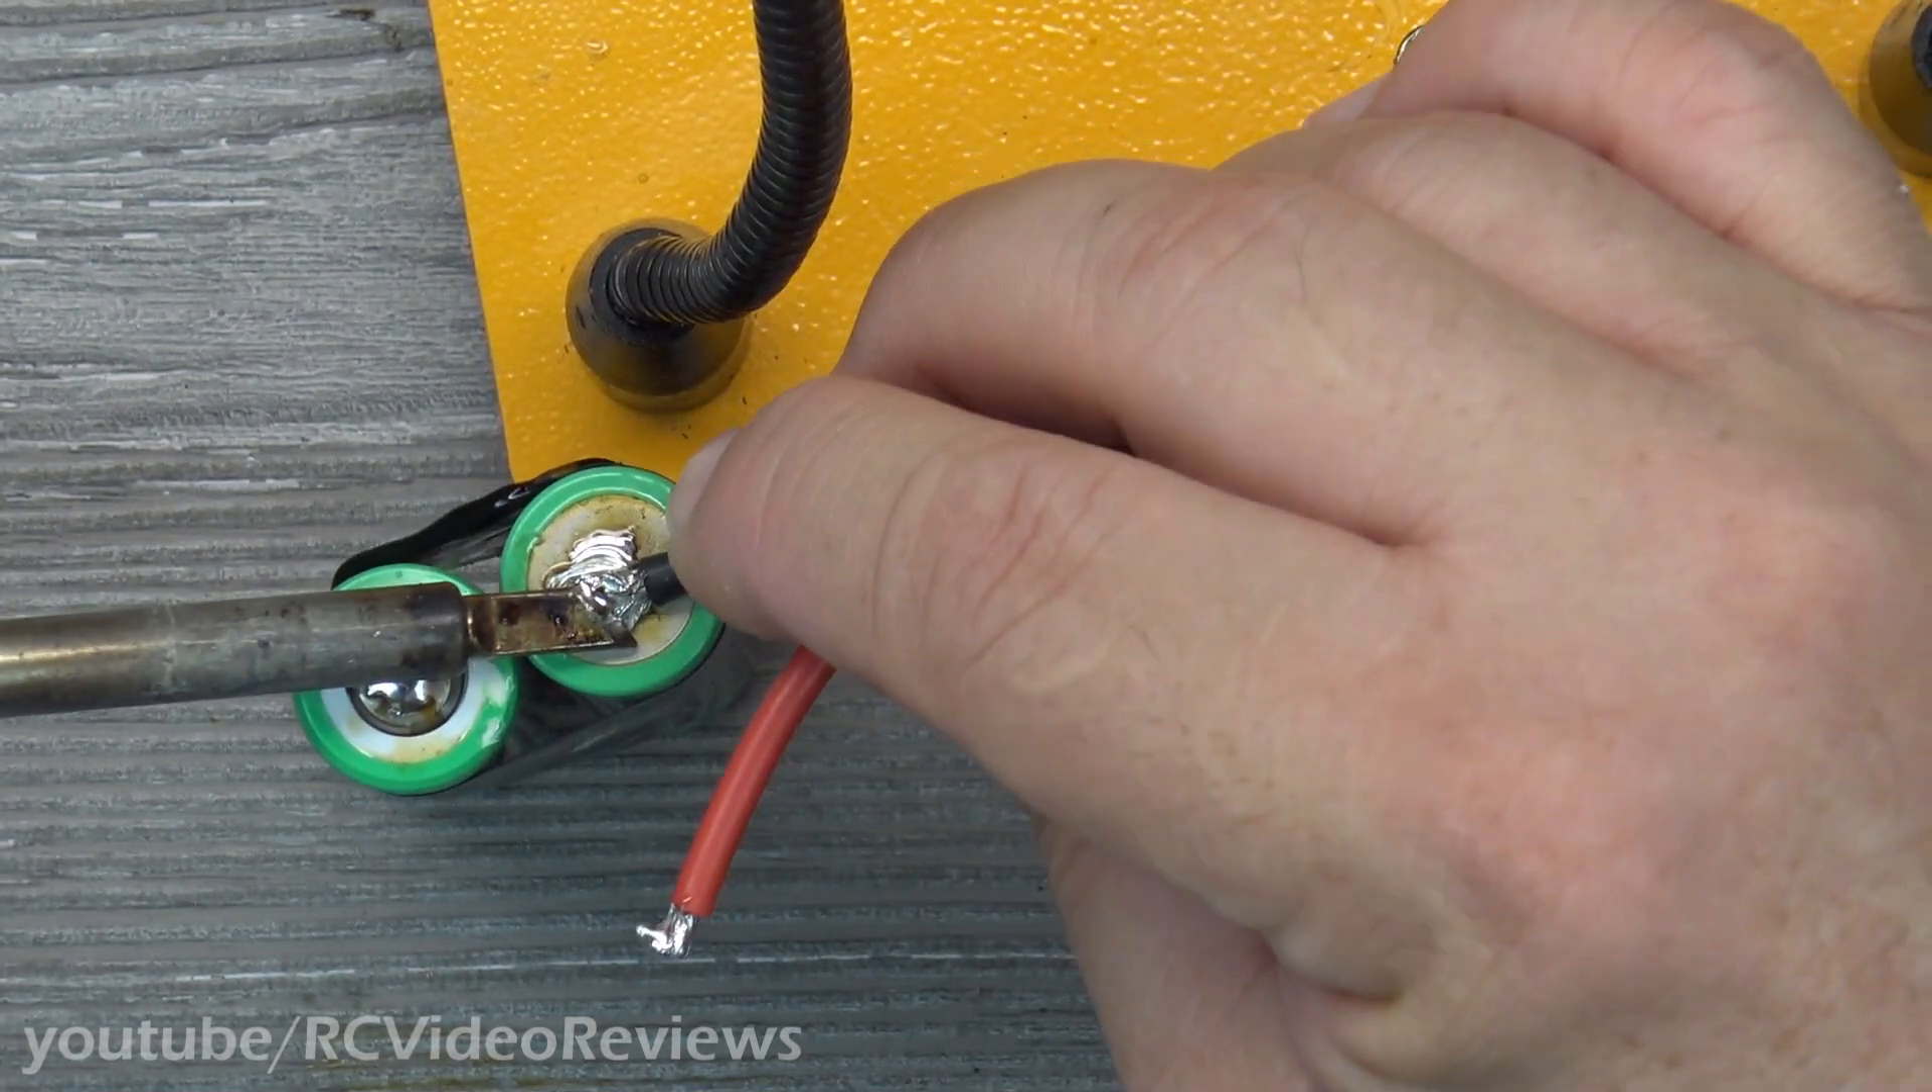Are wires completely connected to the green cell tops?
No.